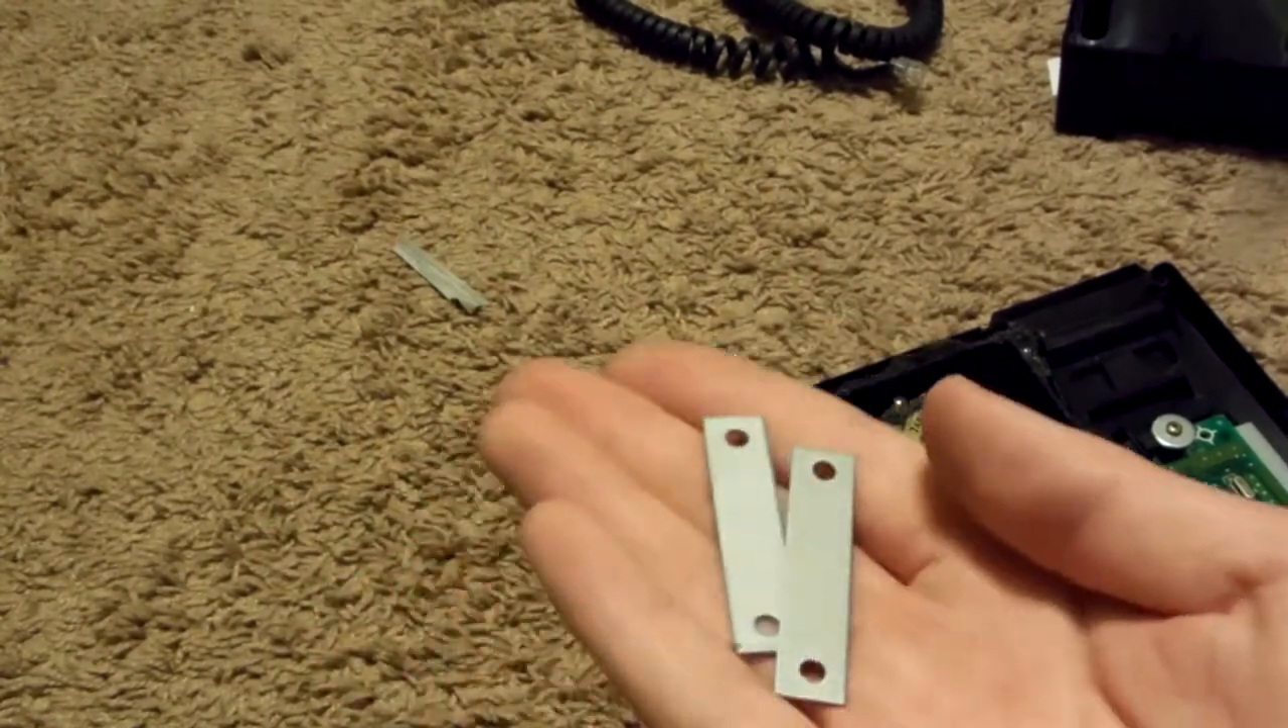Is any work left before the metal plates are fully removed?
No.